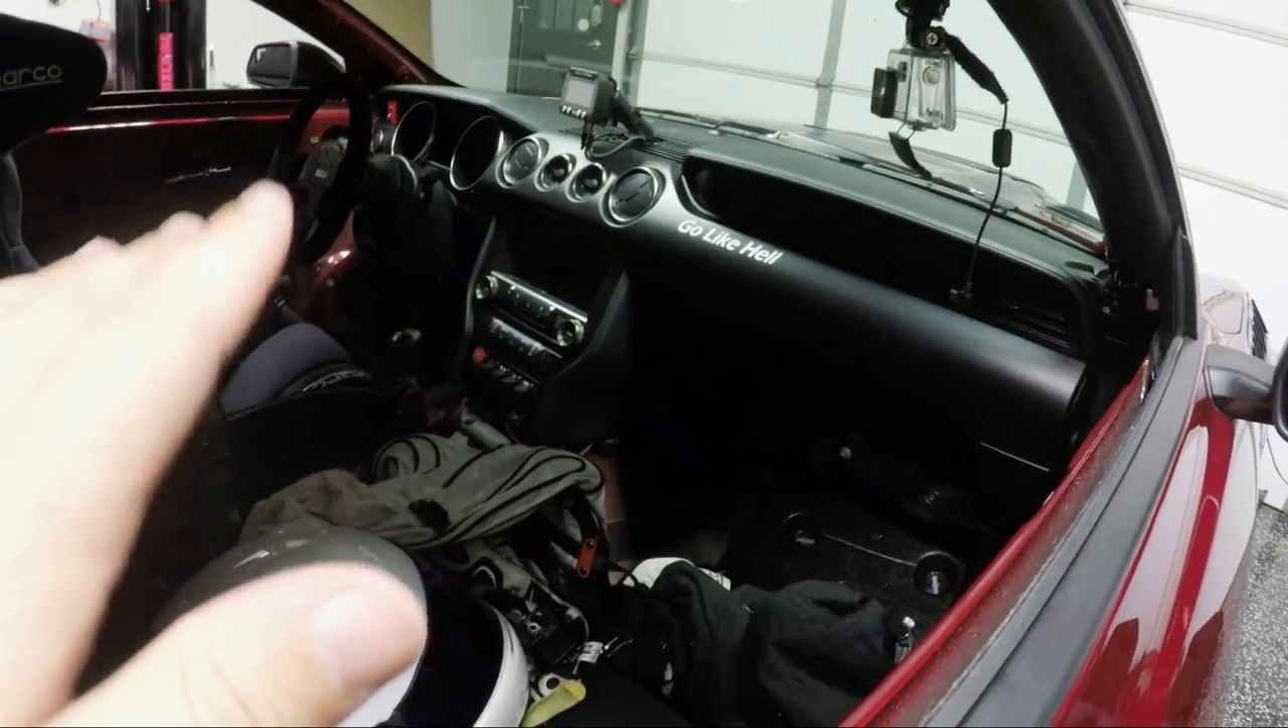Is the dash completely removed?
No.